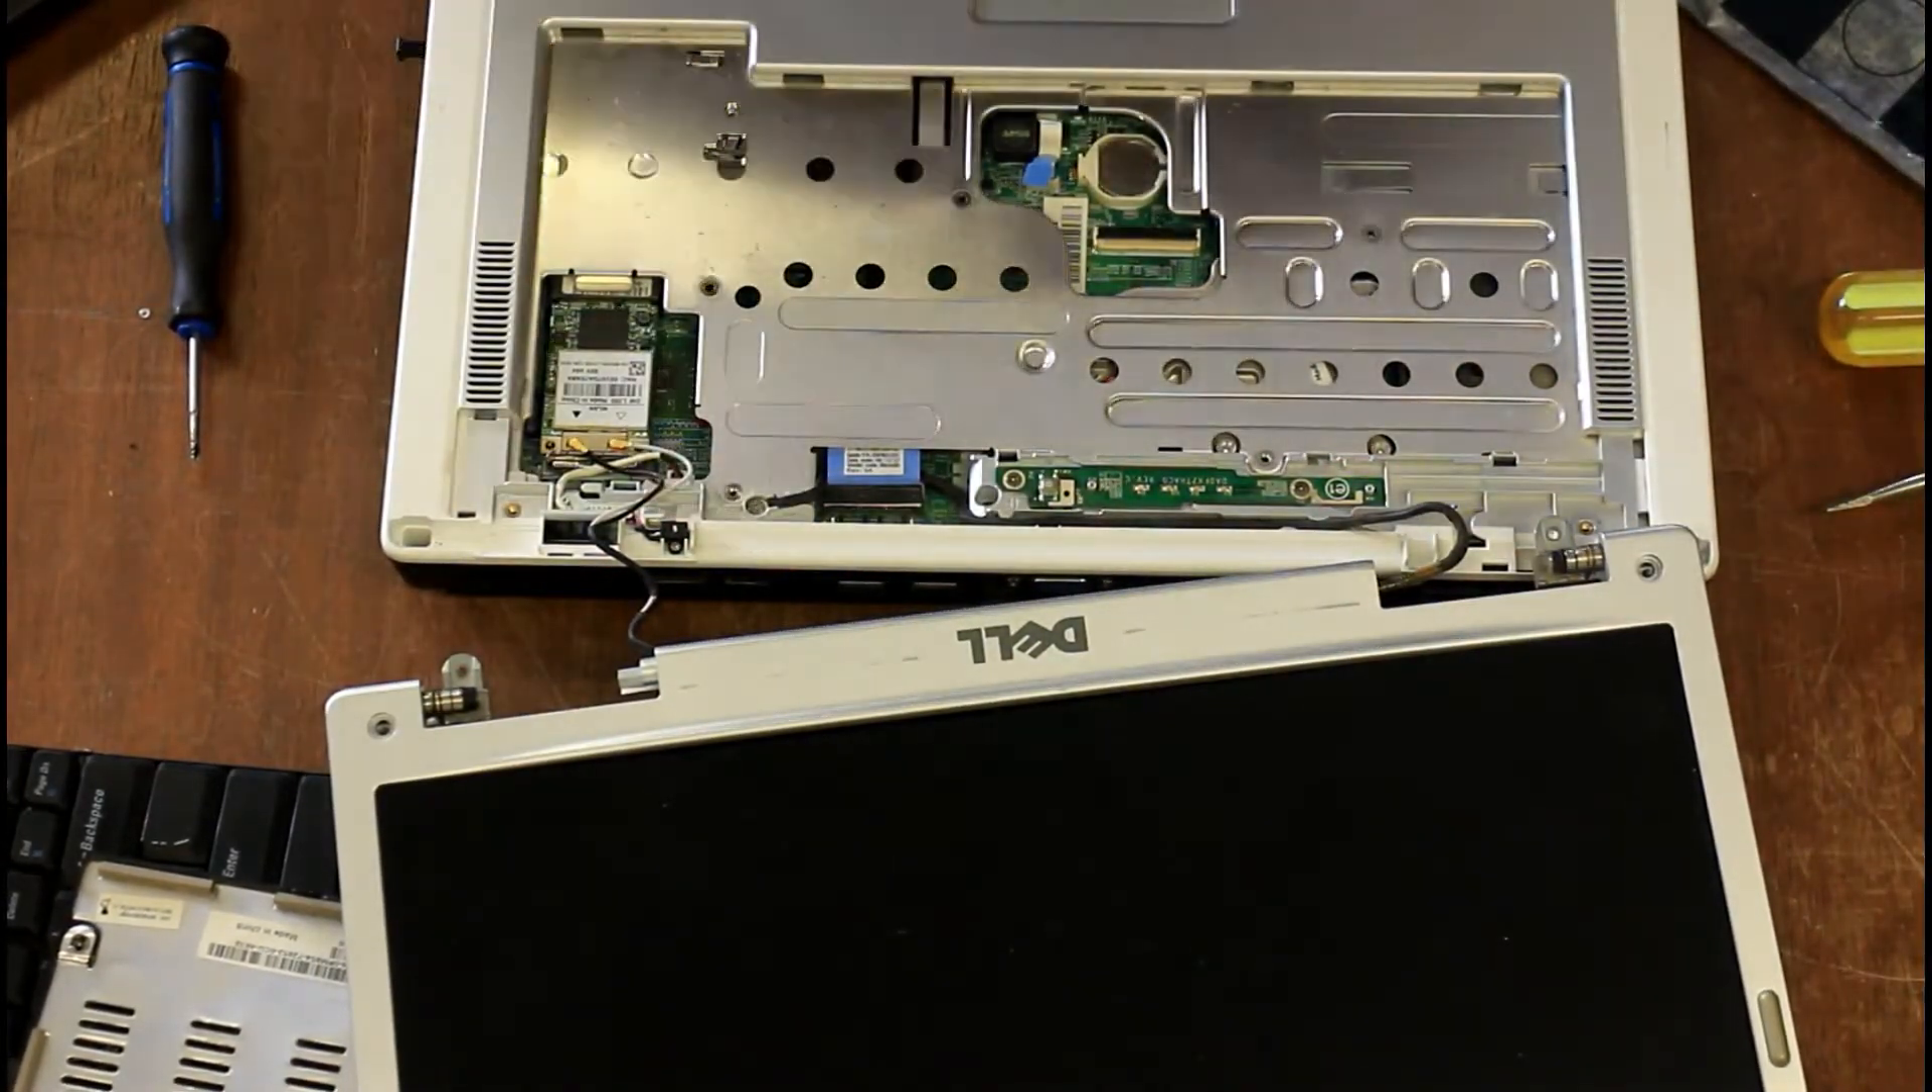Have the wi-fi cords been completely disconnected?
No.